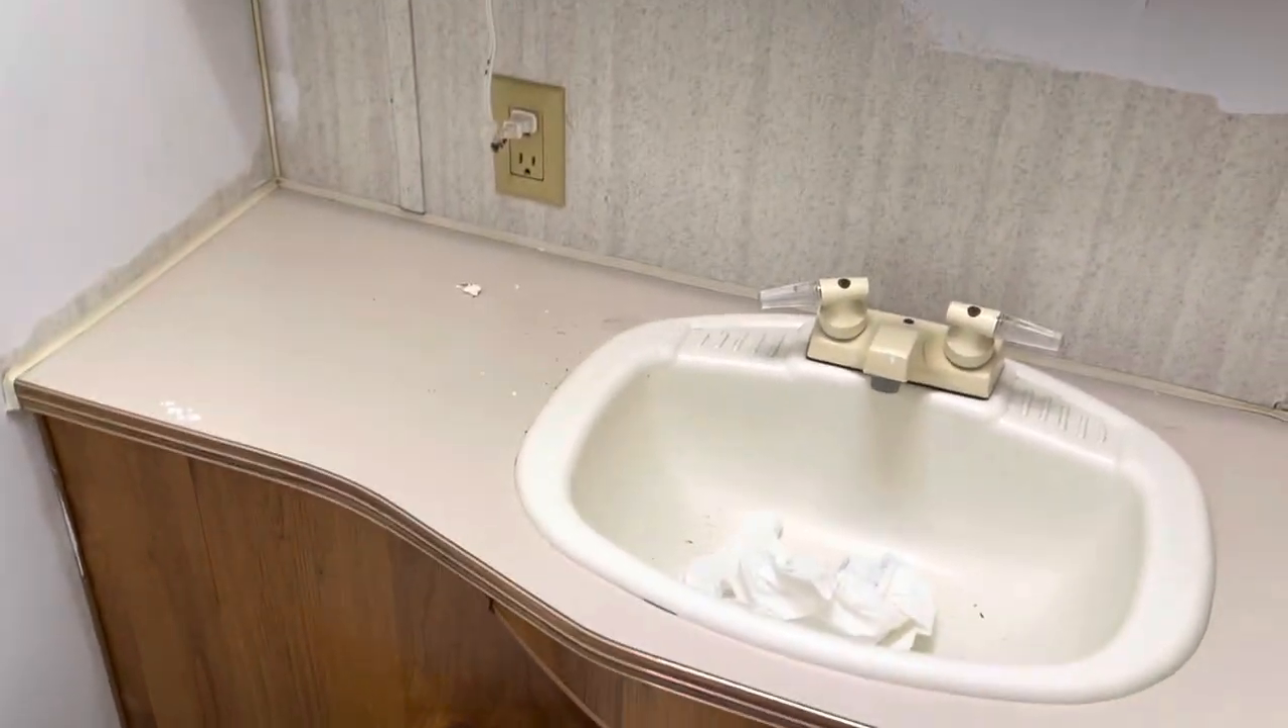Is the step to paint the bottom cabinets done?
No.